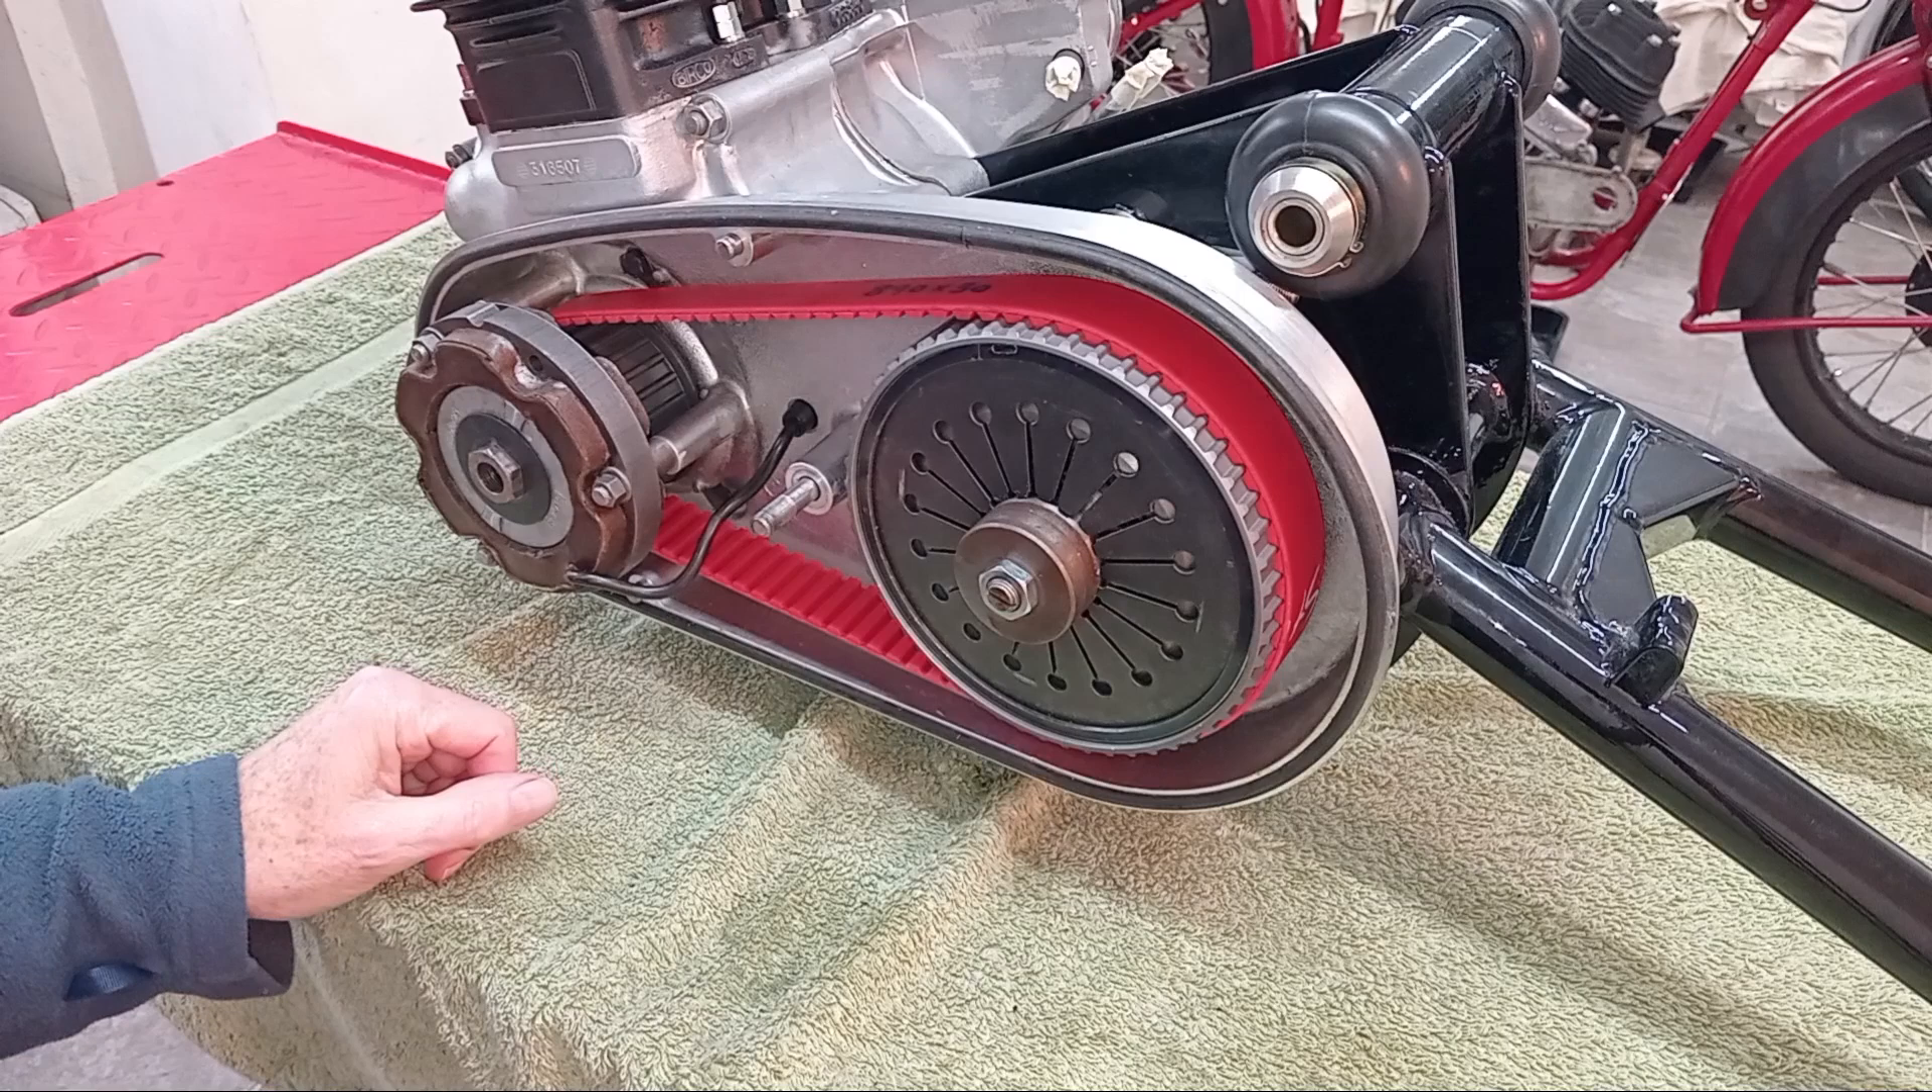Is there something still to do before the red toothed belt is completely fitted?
No.